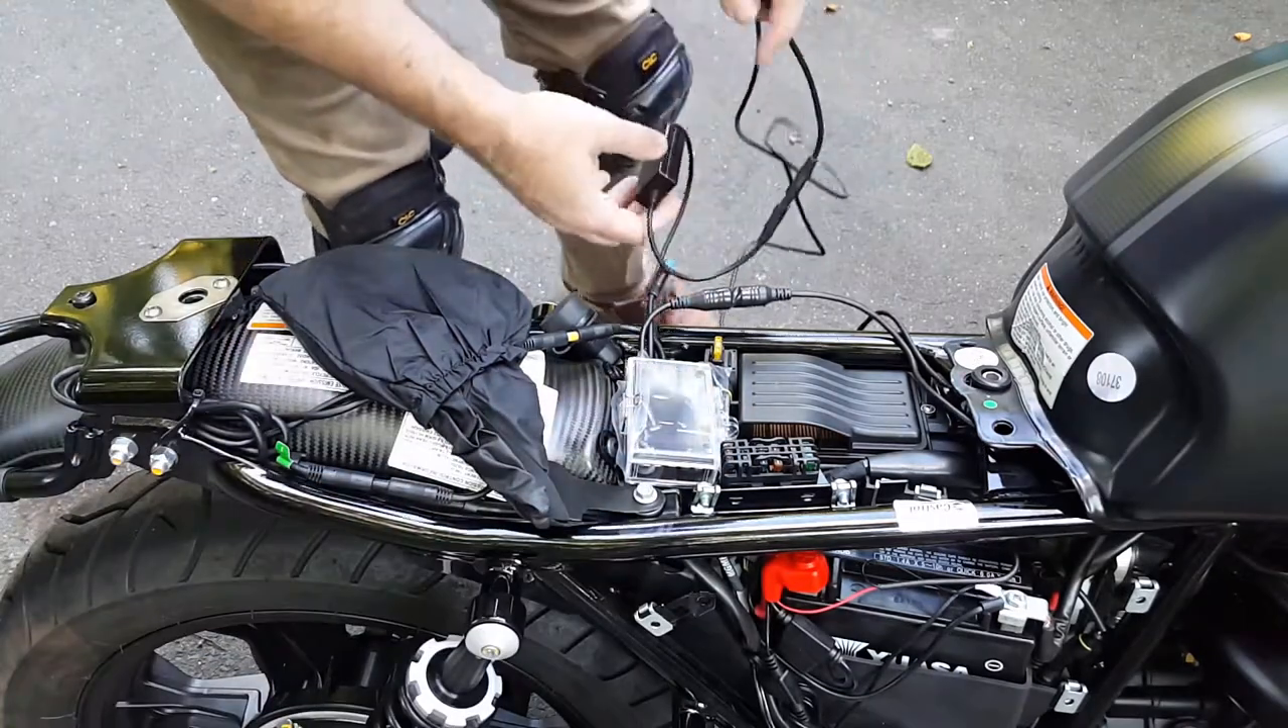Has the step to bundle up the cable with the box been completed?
No.